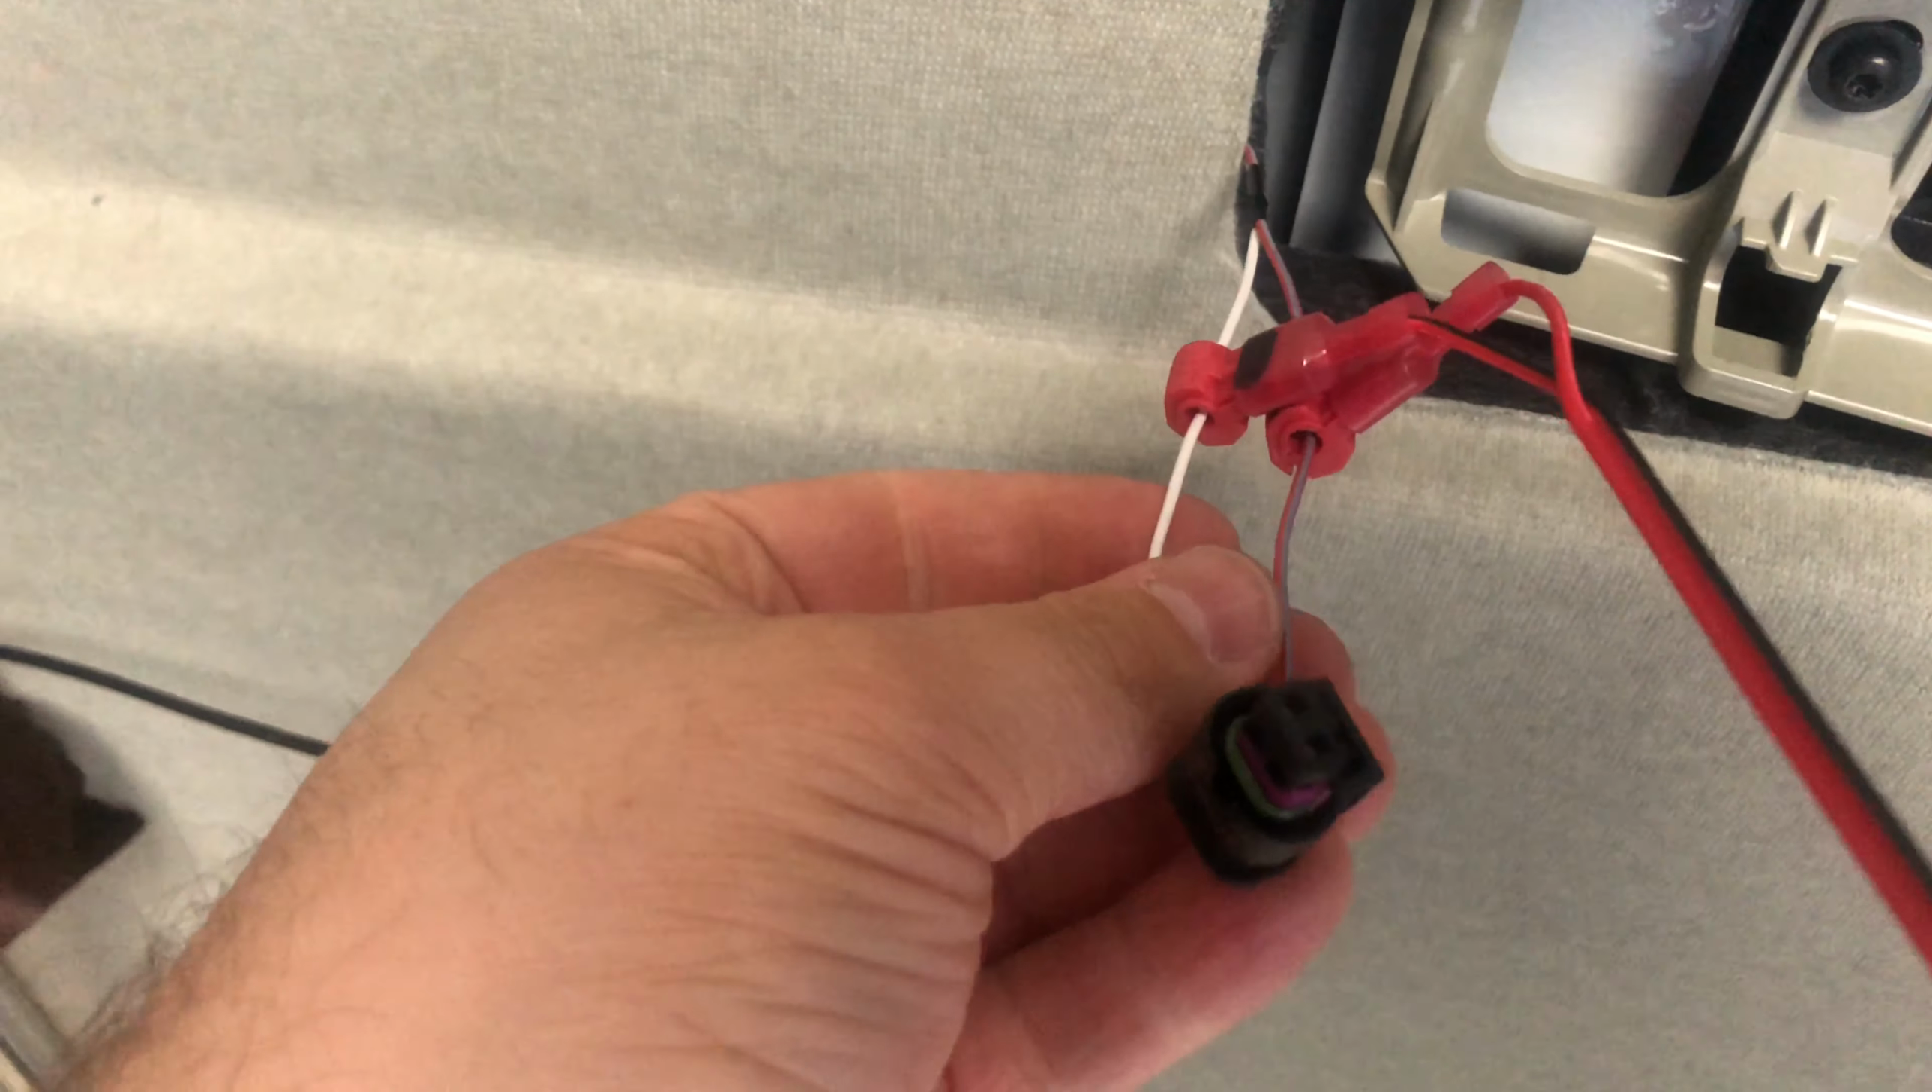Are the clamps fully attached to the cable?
Yes.